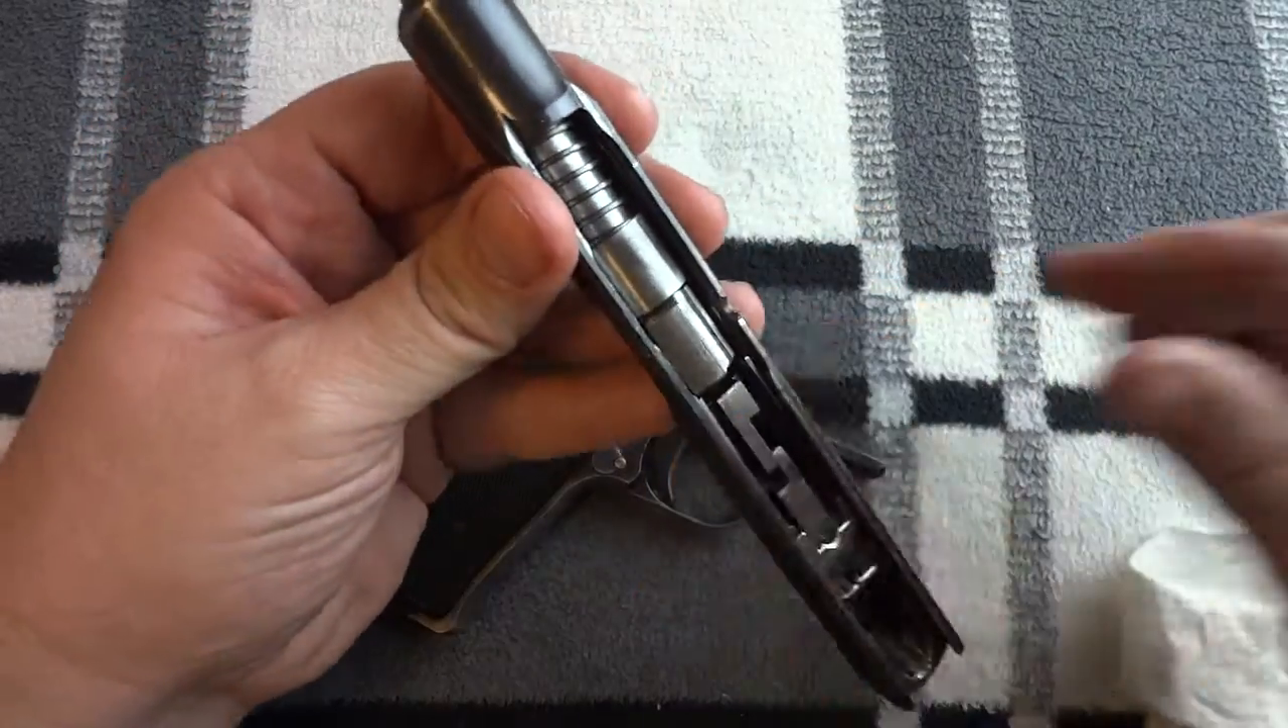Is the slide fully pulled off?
Yes.